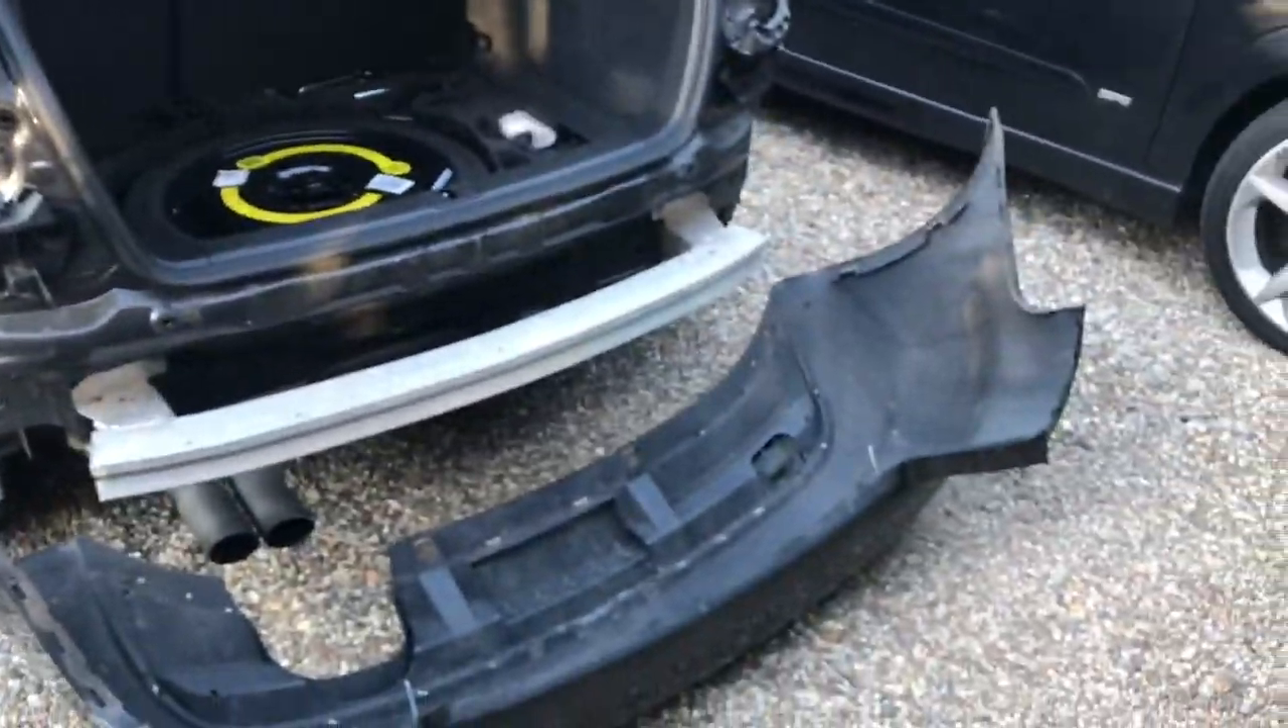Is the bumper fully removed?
Yes.